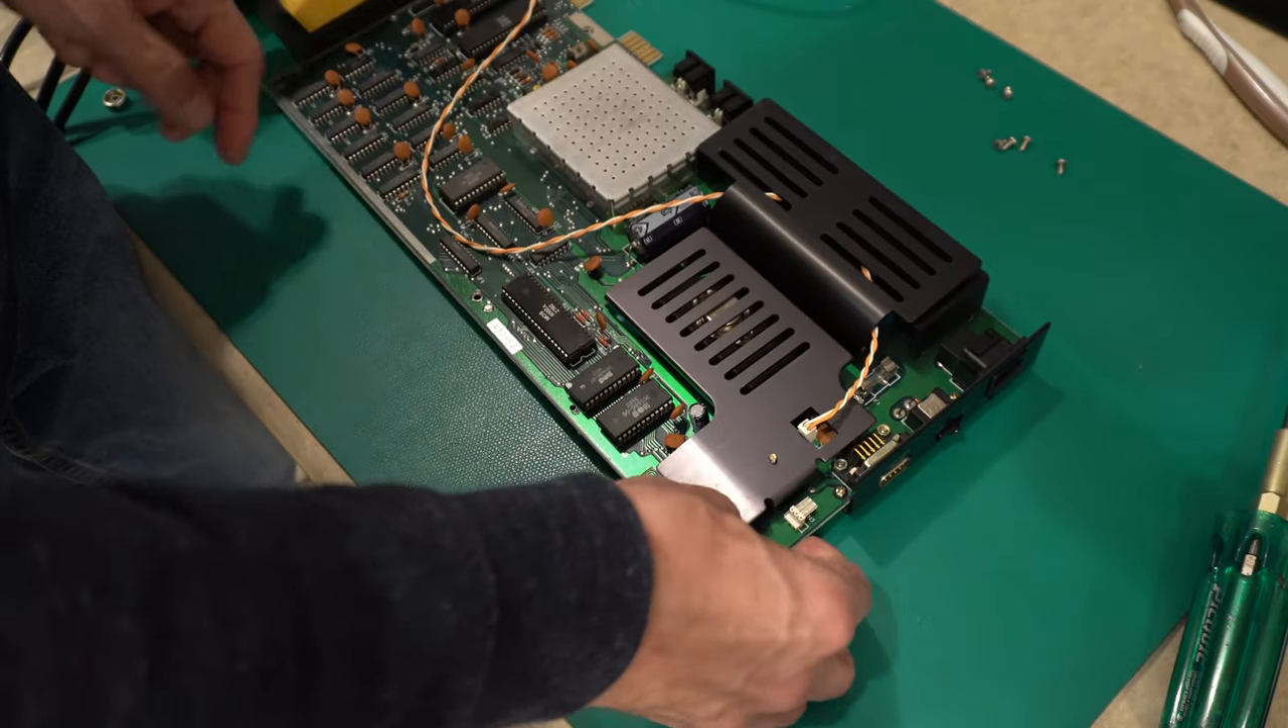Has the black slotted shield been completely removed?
No.